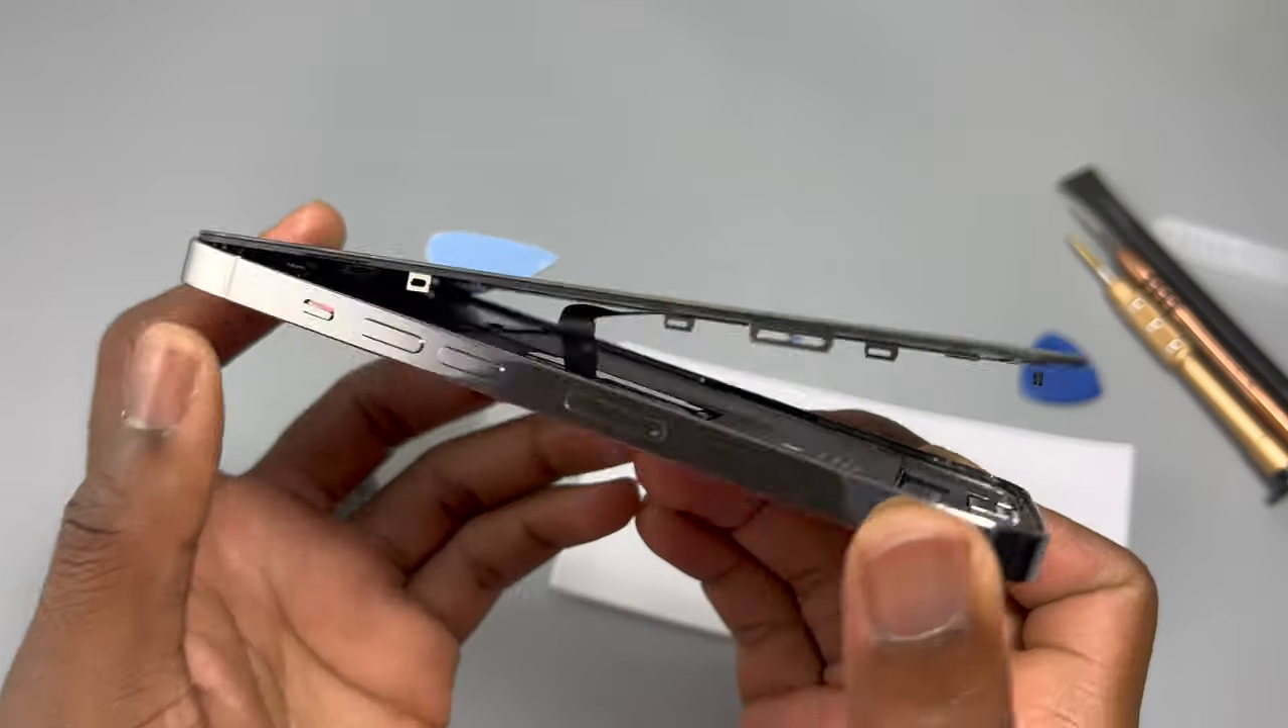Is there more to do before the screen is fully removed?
Yes.